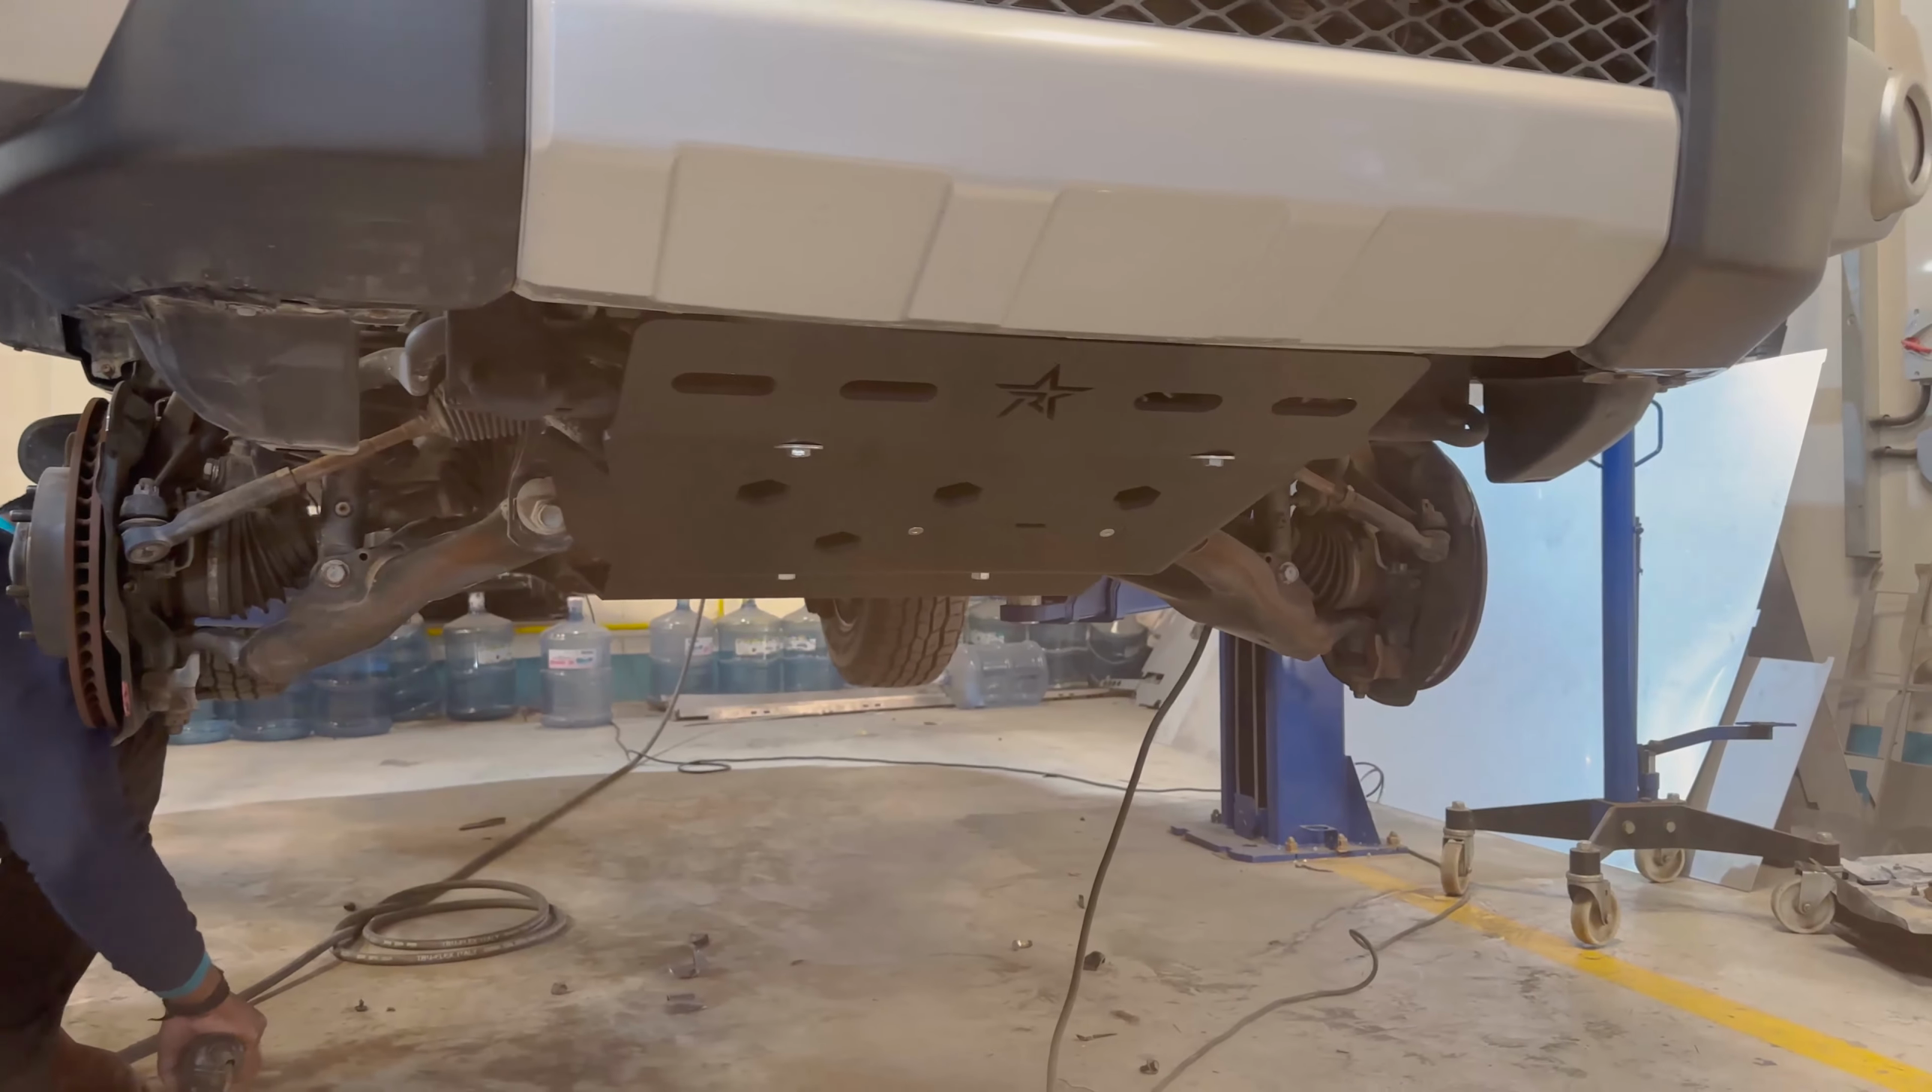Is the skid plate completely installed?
Yes.